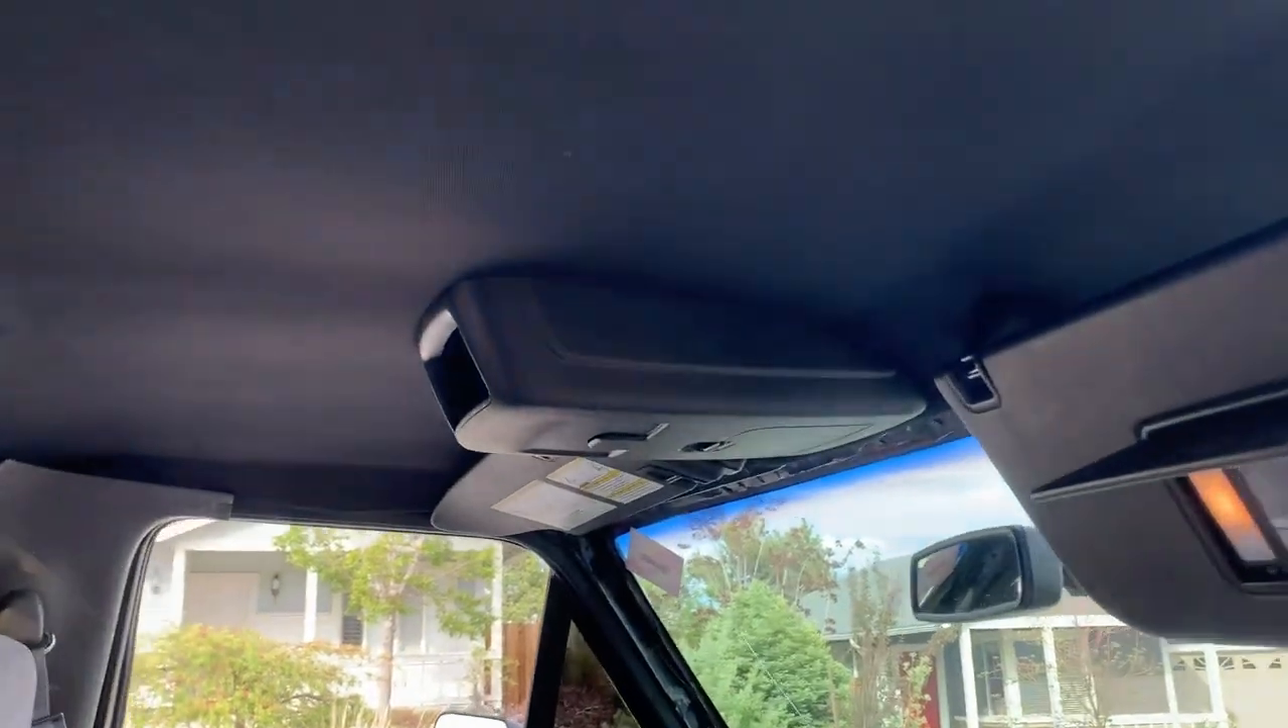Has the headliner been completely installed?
Yes.